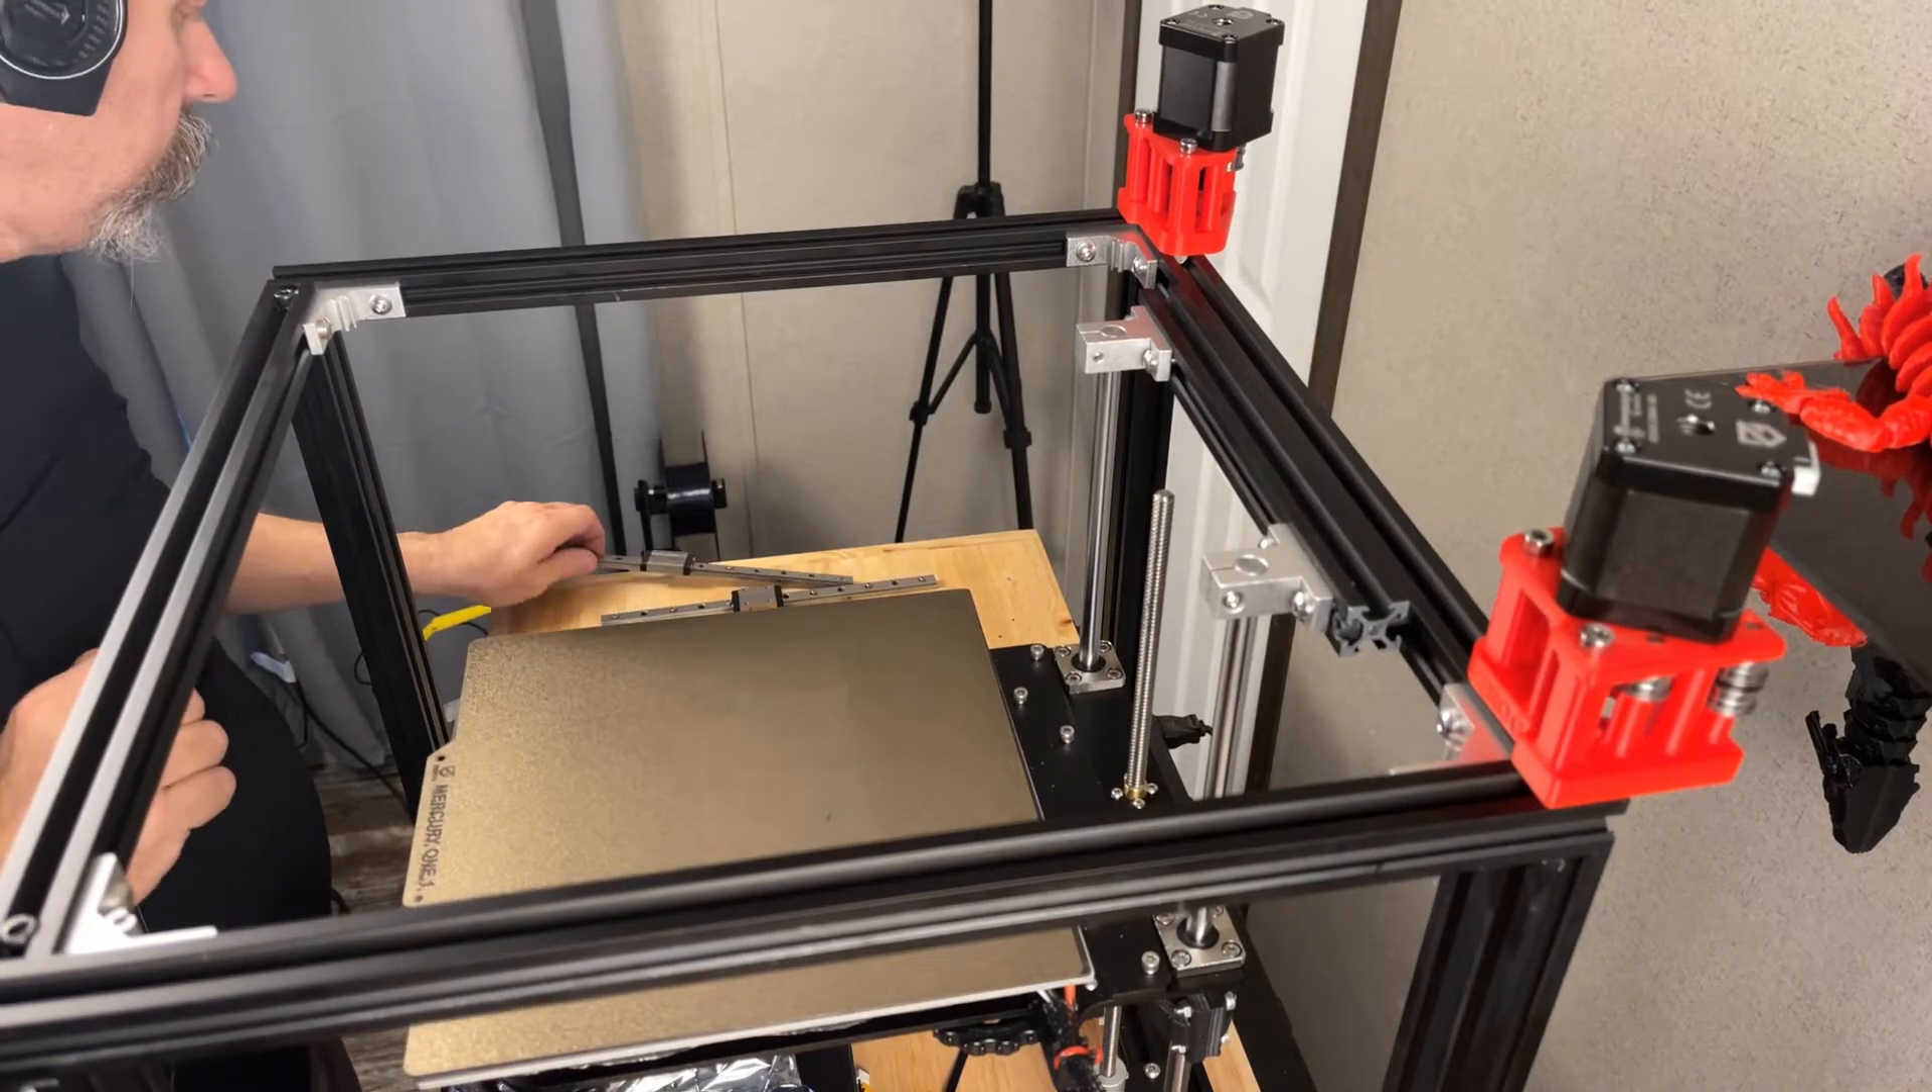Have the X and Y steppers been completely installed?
Yes.